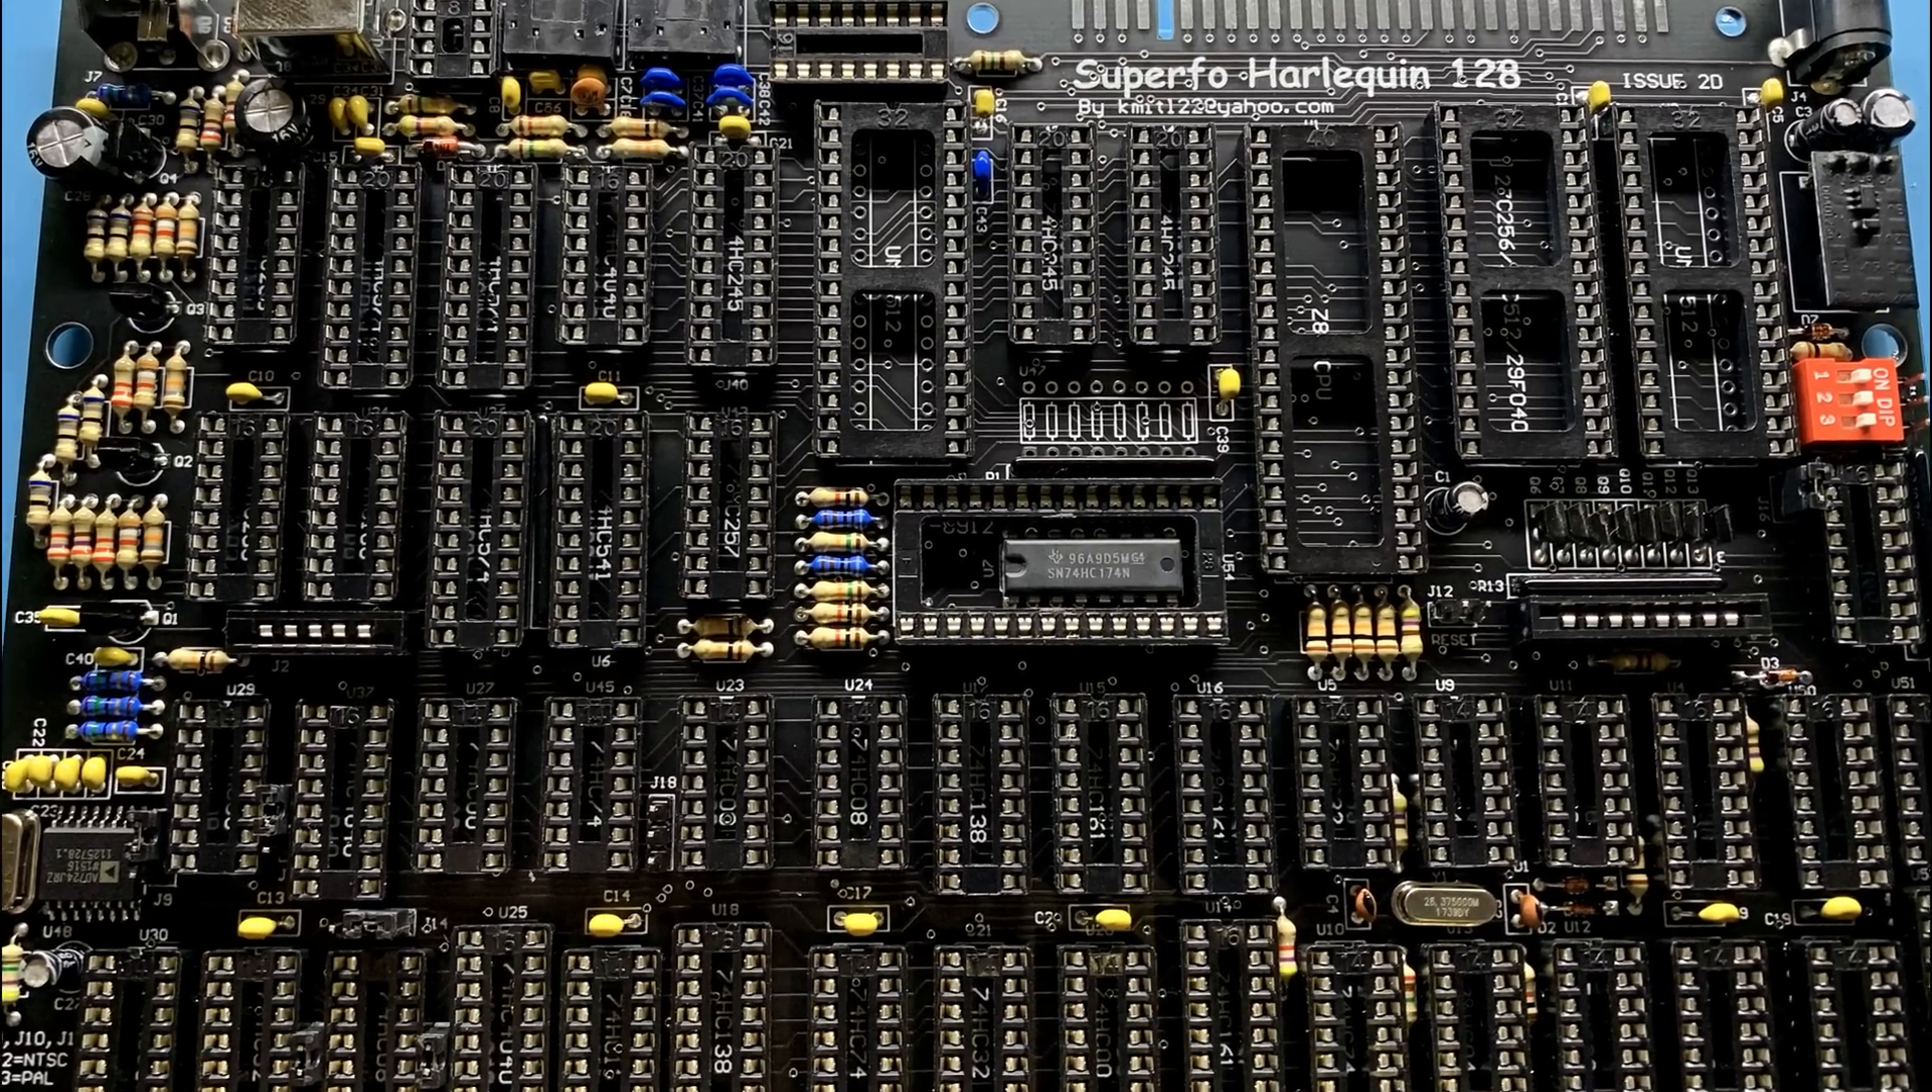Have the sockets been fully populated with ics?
No.